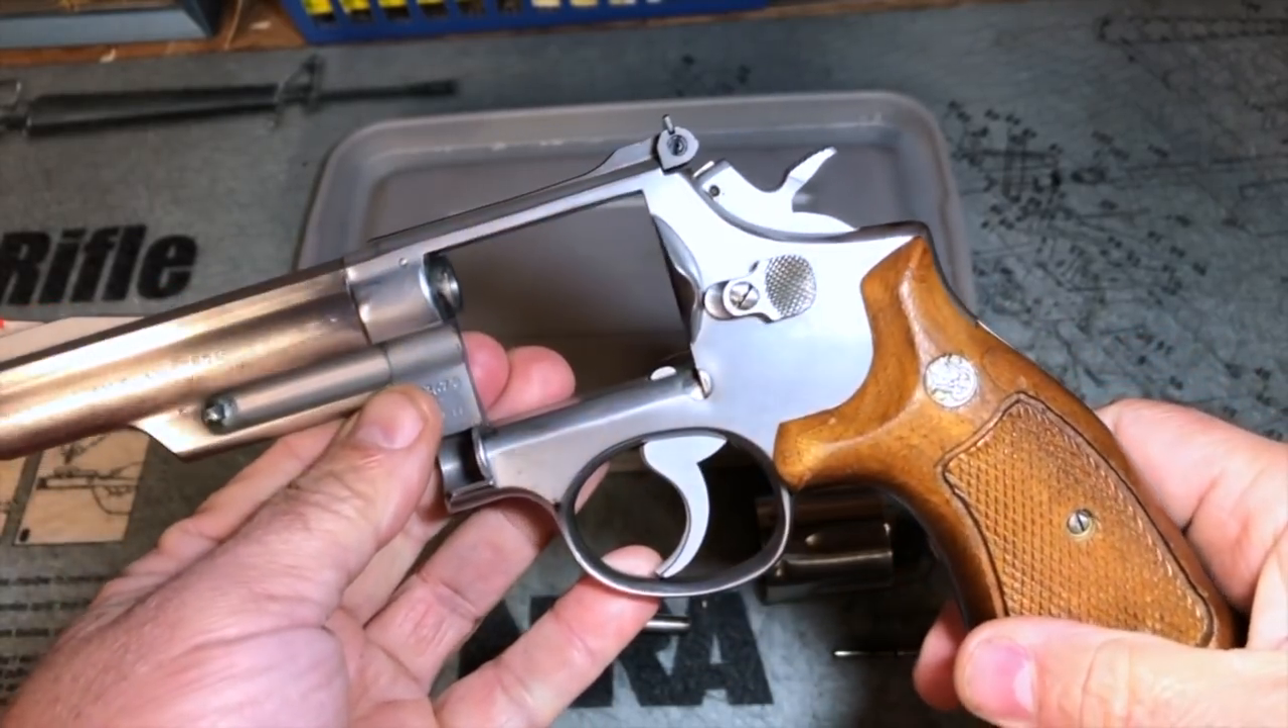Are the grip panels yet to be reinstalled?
No.